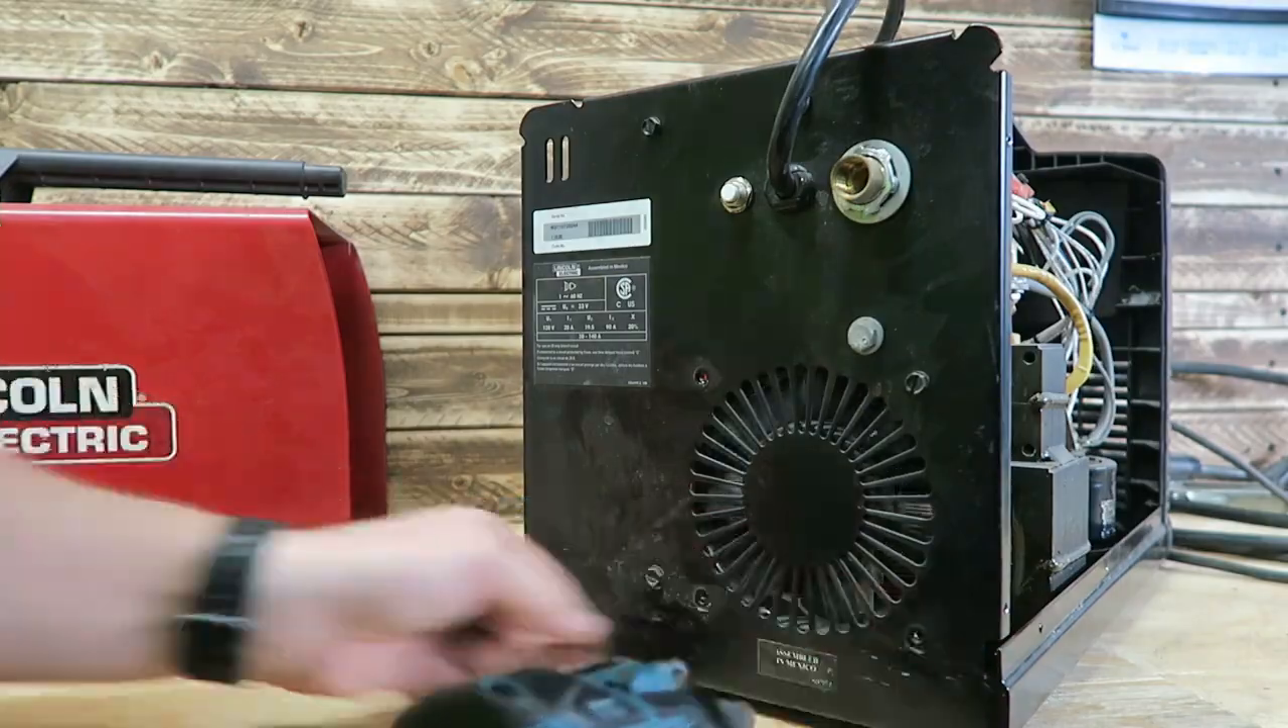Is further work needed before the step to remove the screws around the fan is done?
Yes.